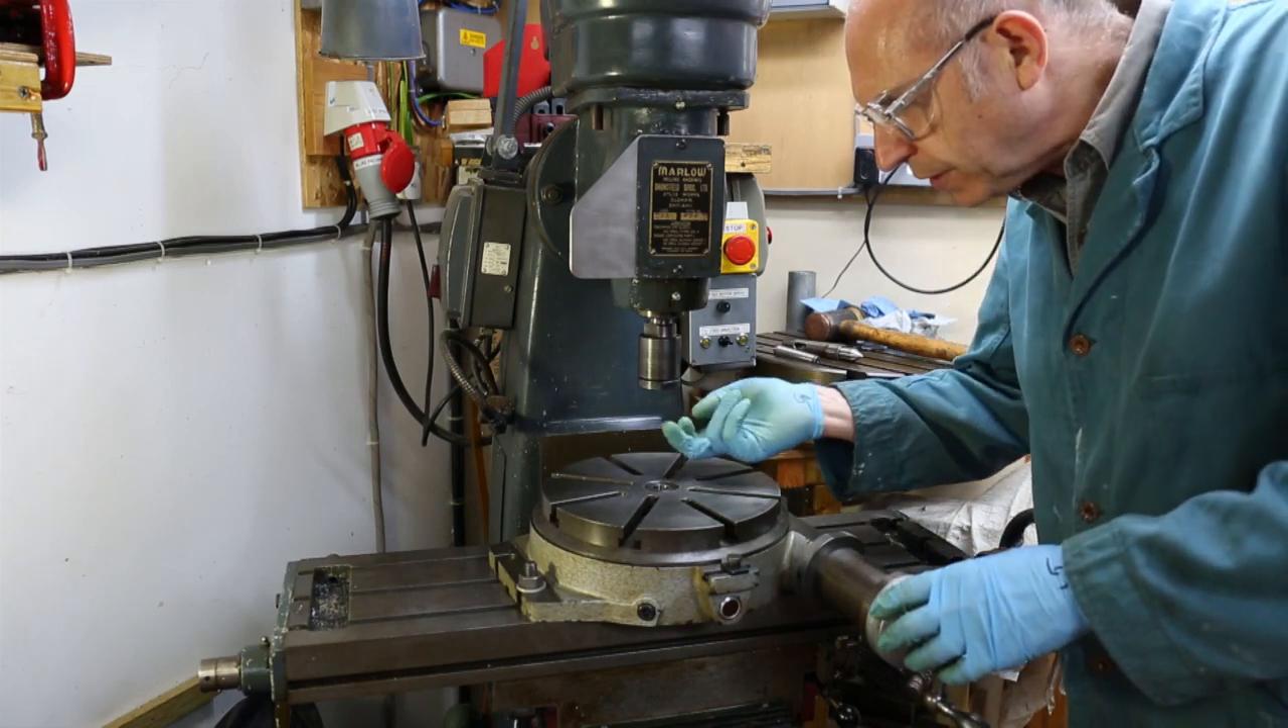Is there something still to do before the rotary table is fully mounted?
No.